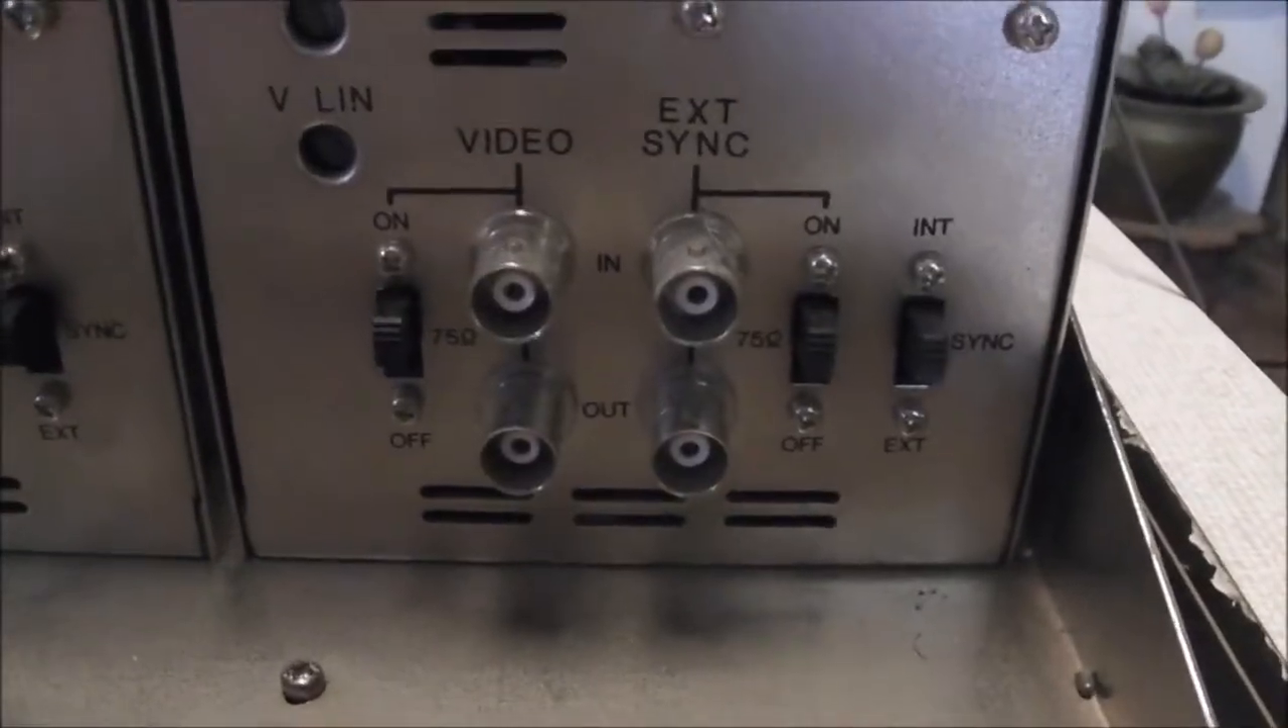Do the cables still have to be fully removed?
No.